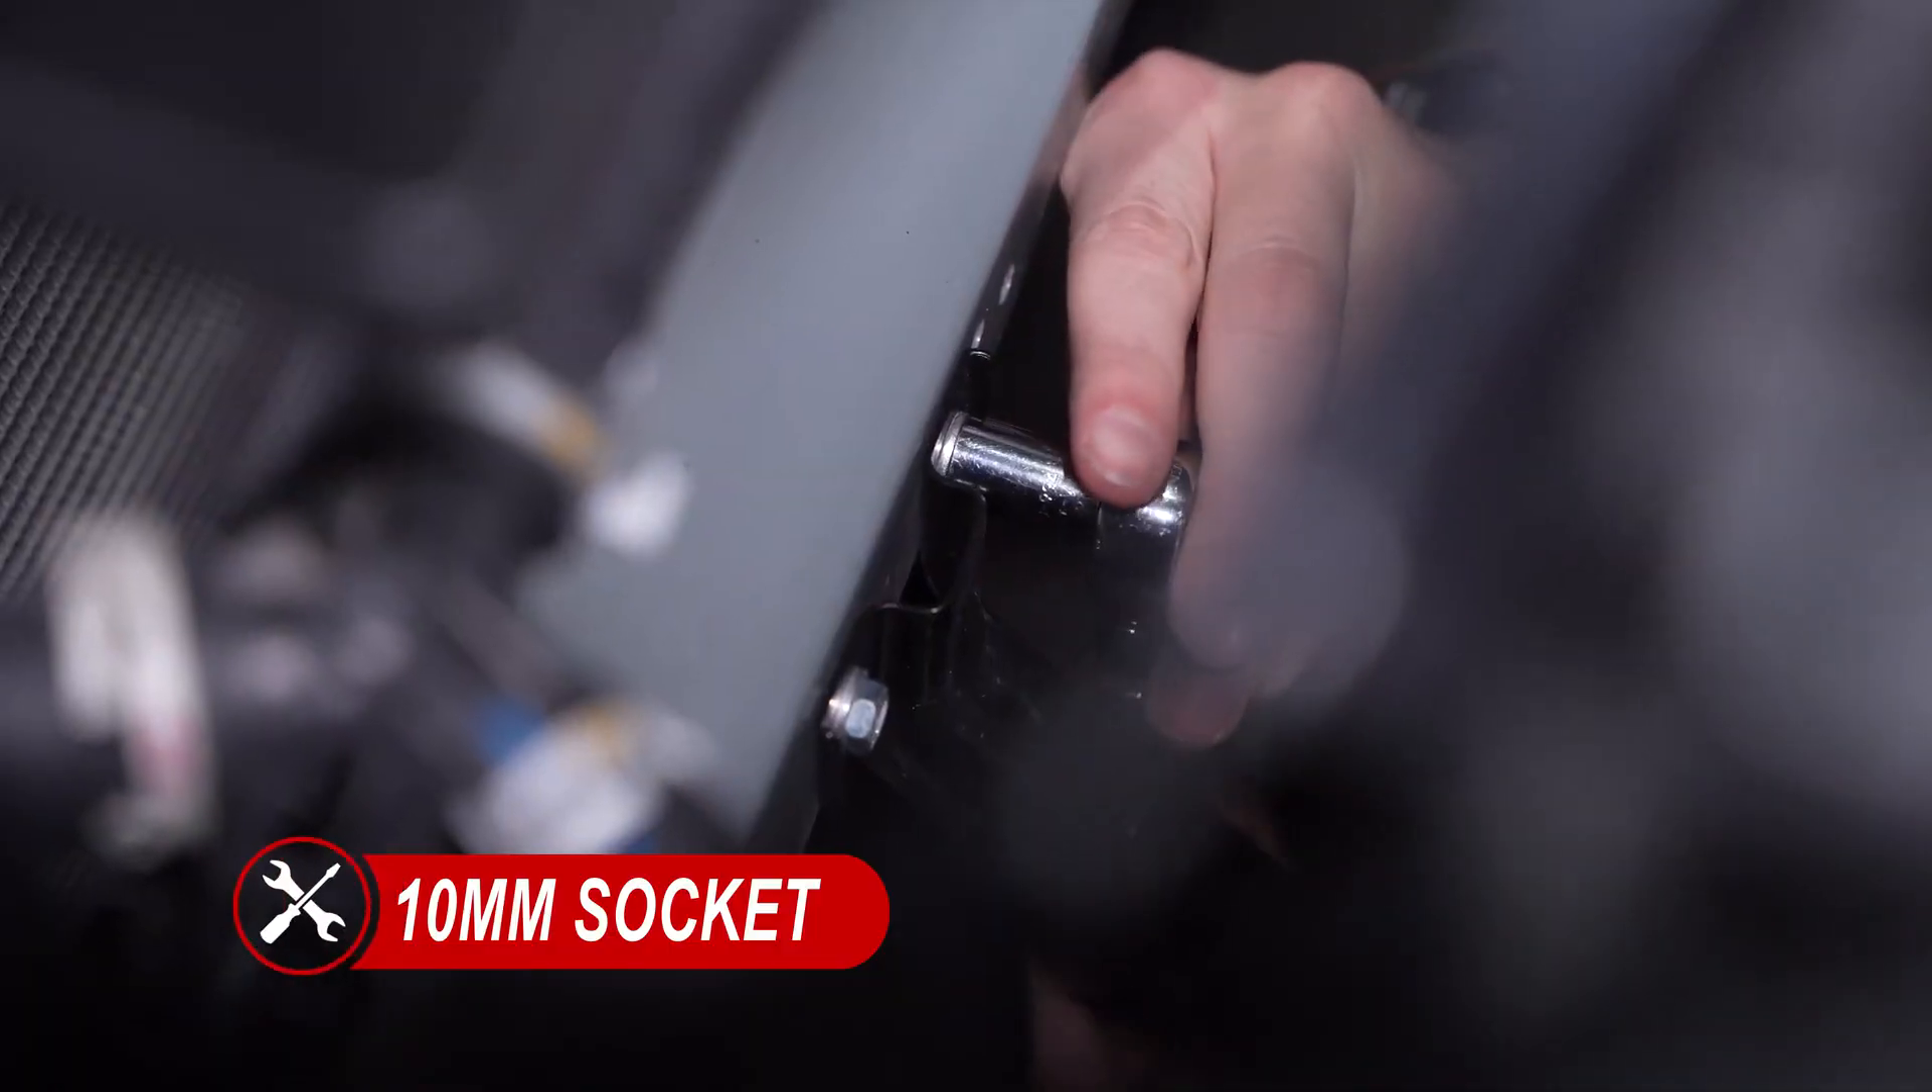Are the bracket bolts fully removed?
No.